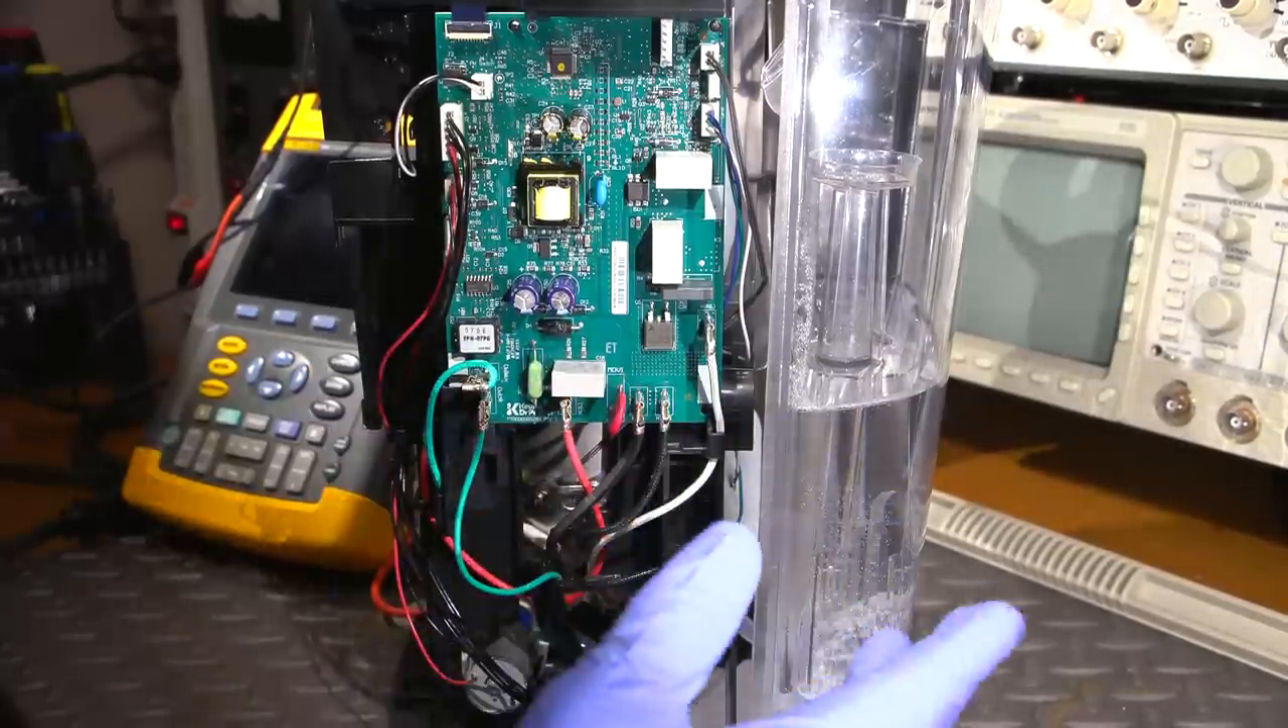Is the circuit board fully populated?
Yes.